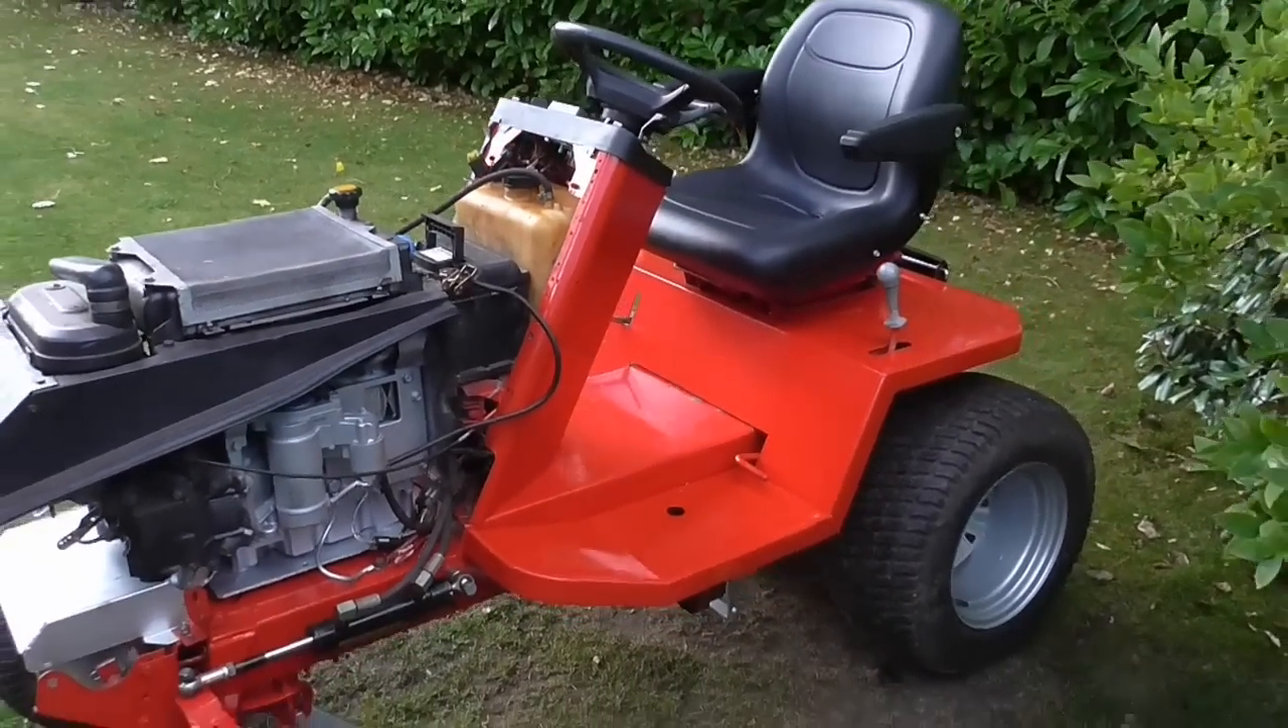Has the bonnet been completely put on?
No.